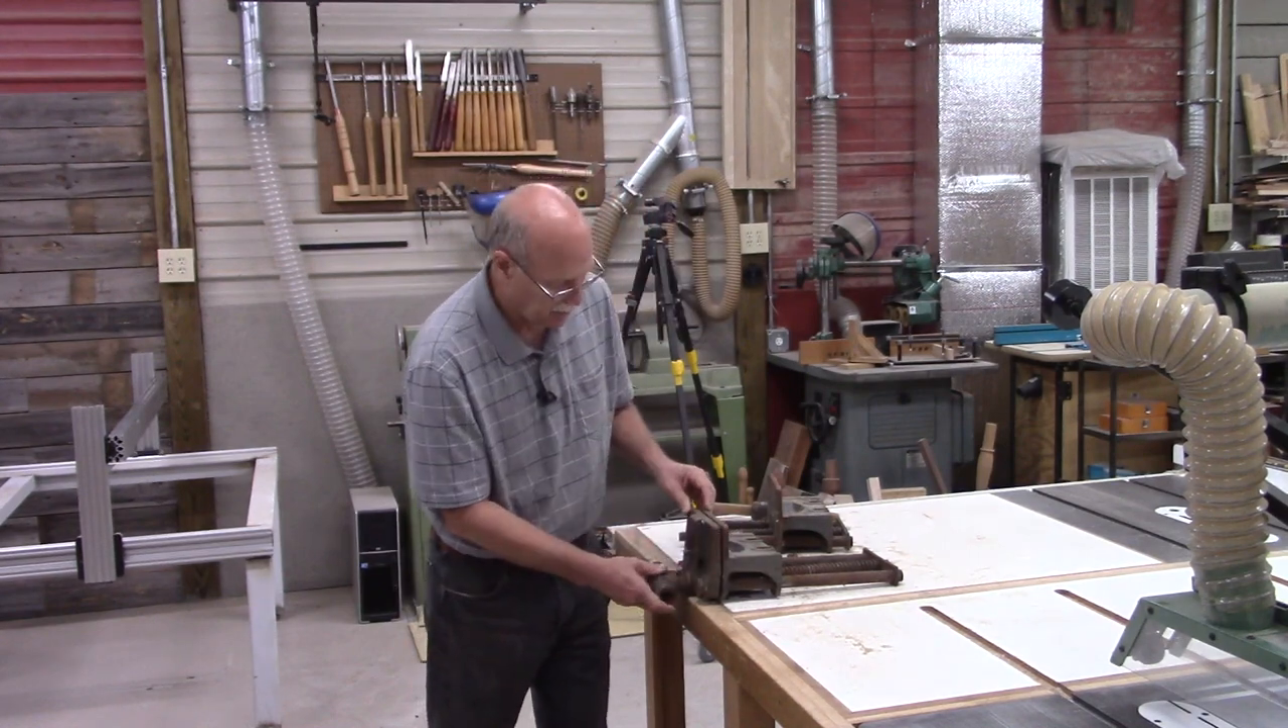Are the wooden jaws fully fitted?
No.